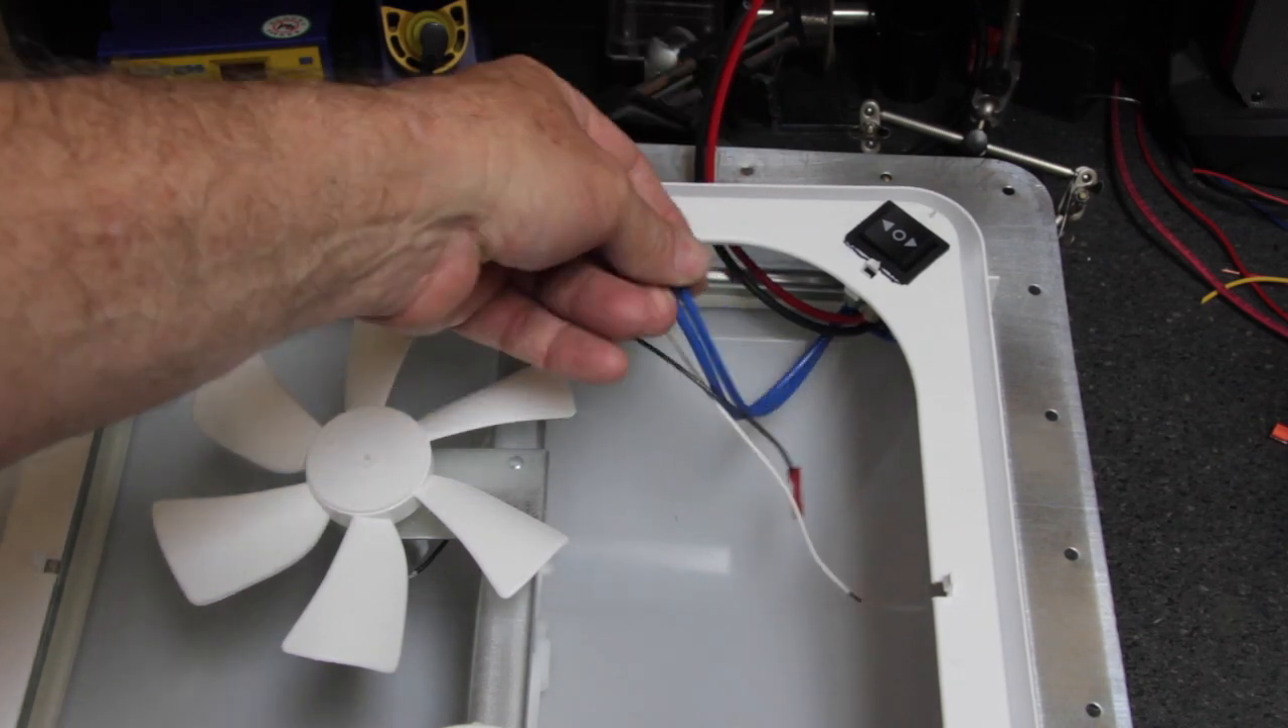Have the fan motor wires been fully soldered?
No.